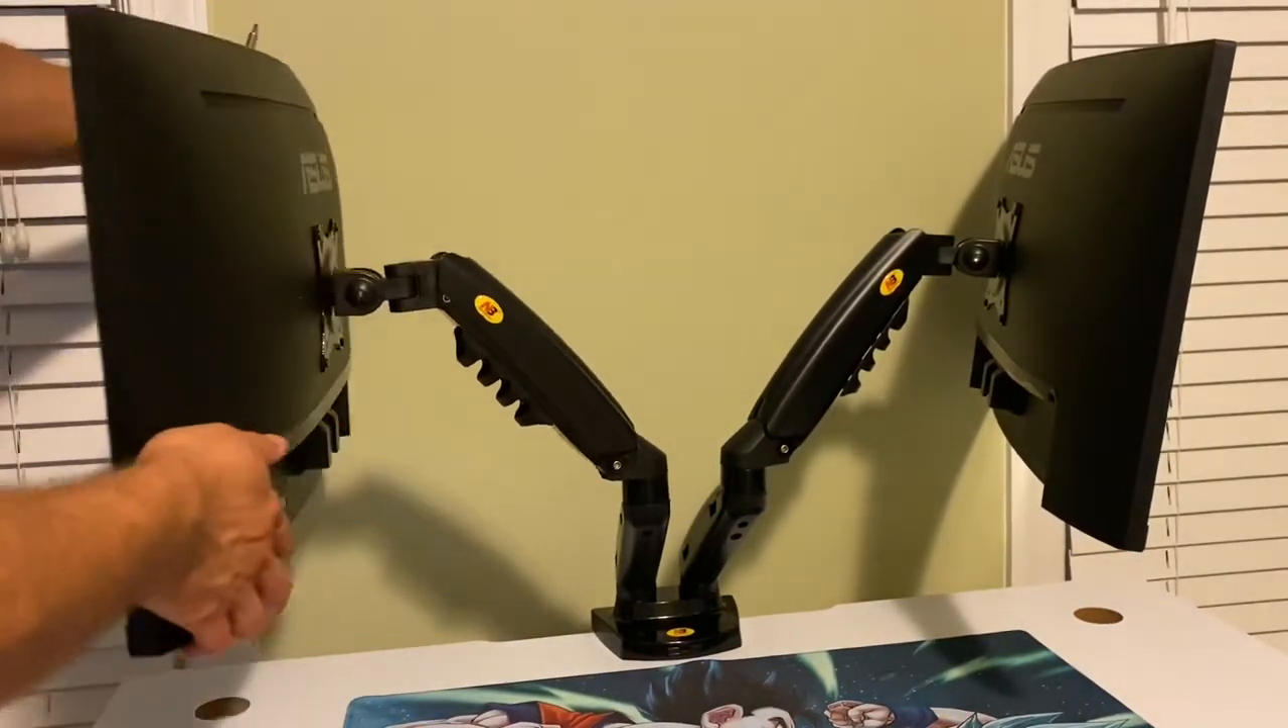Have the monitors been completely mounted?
Yes.